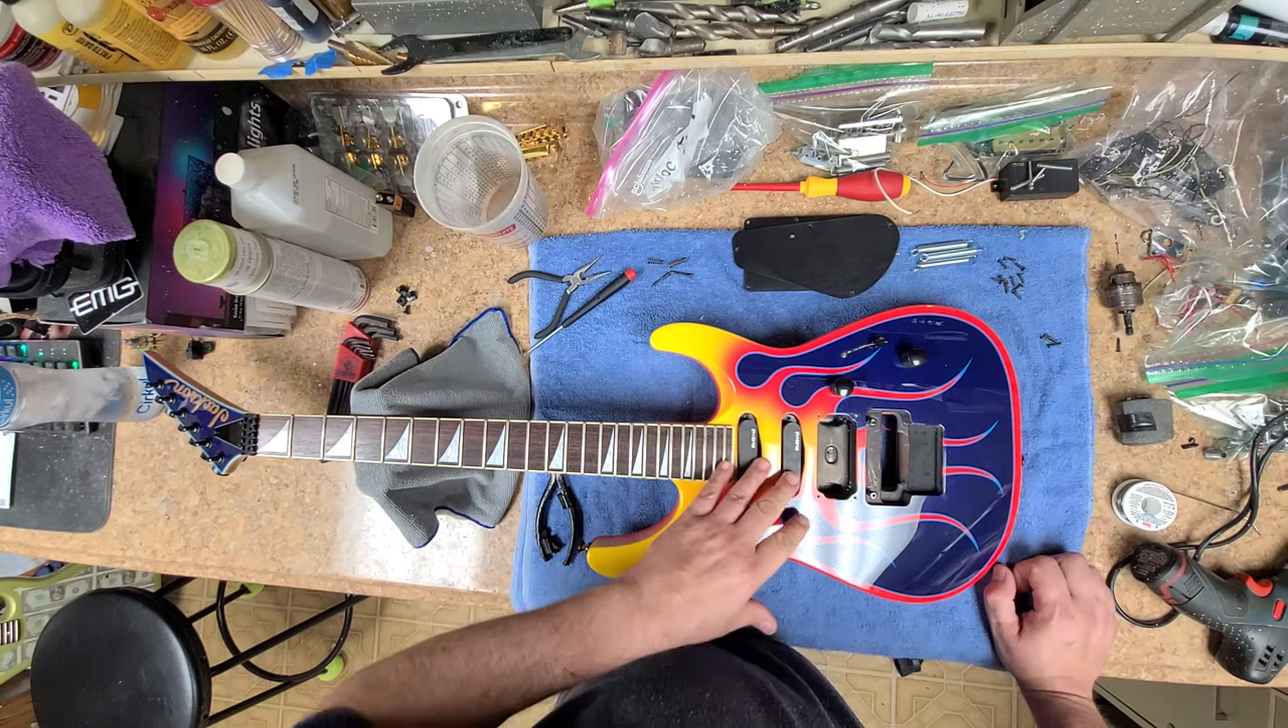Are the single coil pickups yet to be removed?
Yes.